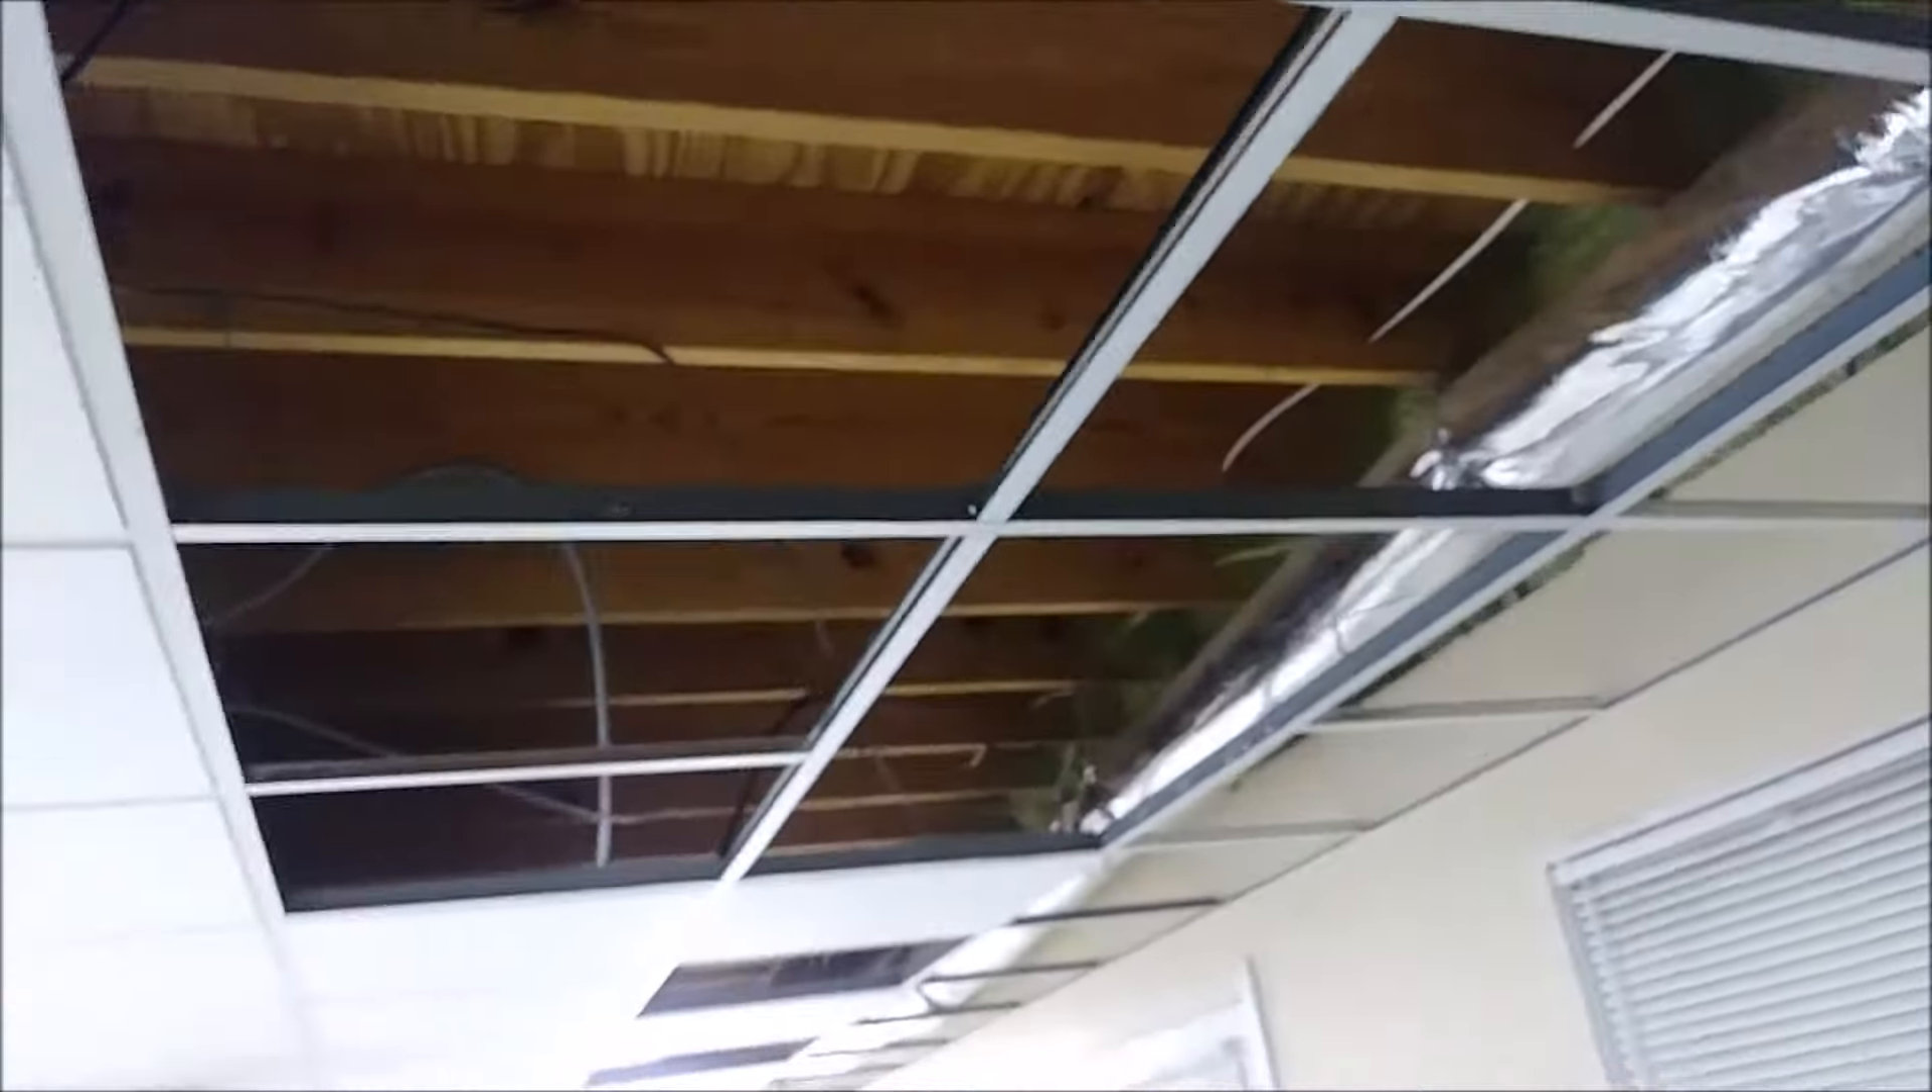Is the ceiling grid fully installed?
Yes.